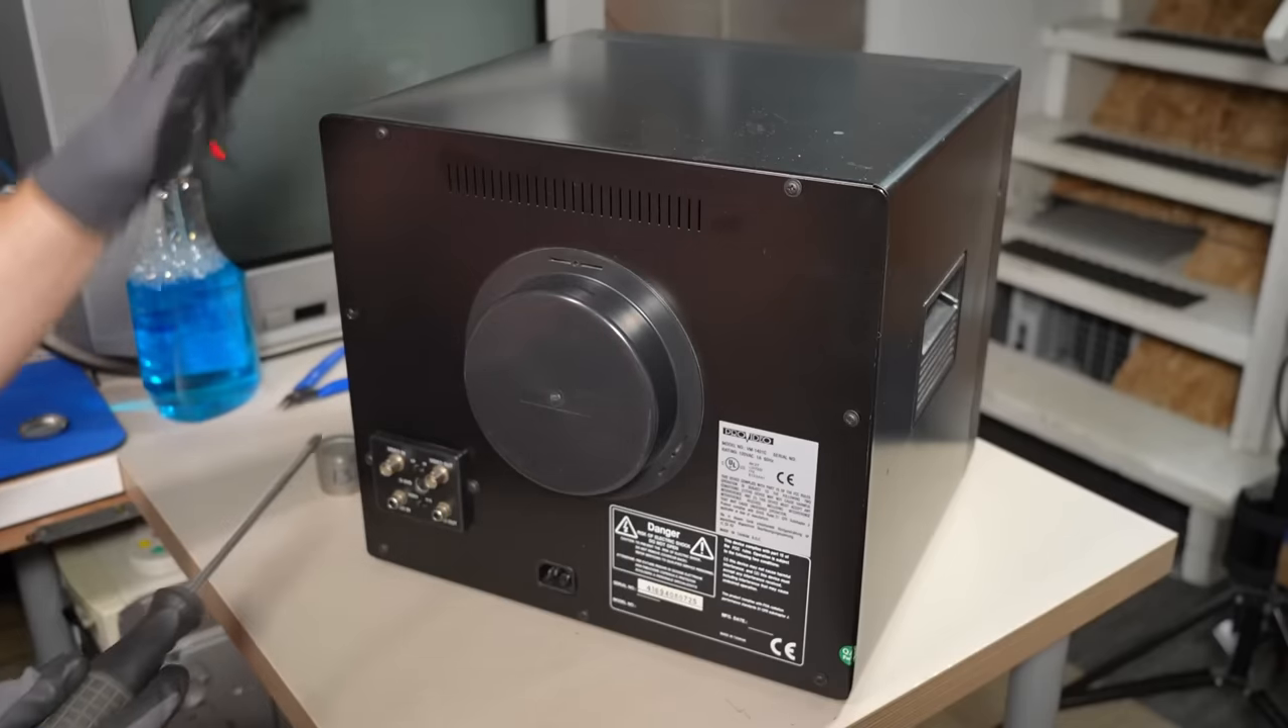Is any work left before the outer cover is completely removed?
Yes.